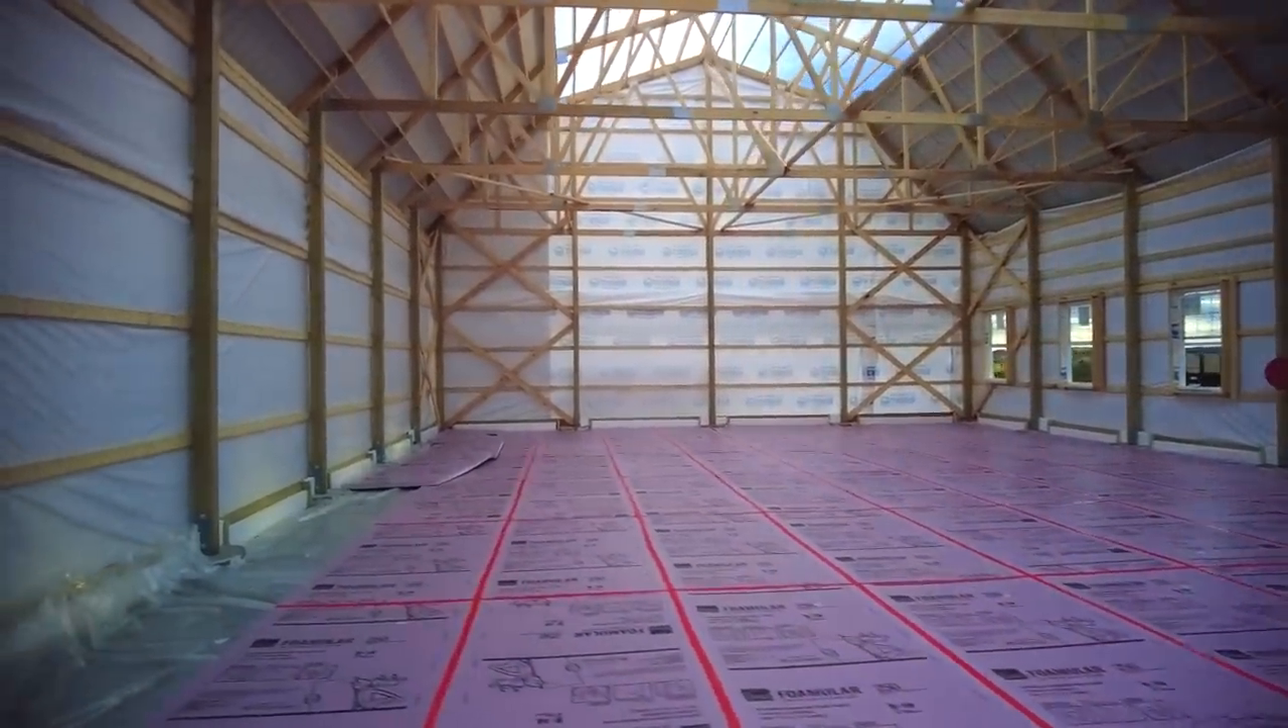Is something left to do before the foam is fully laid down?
Yes.